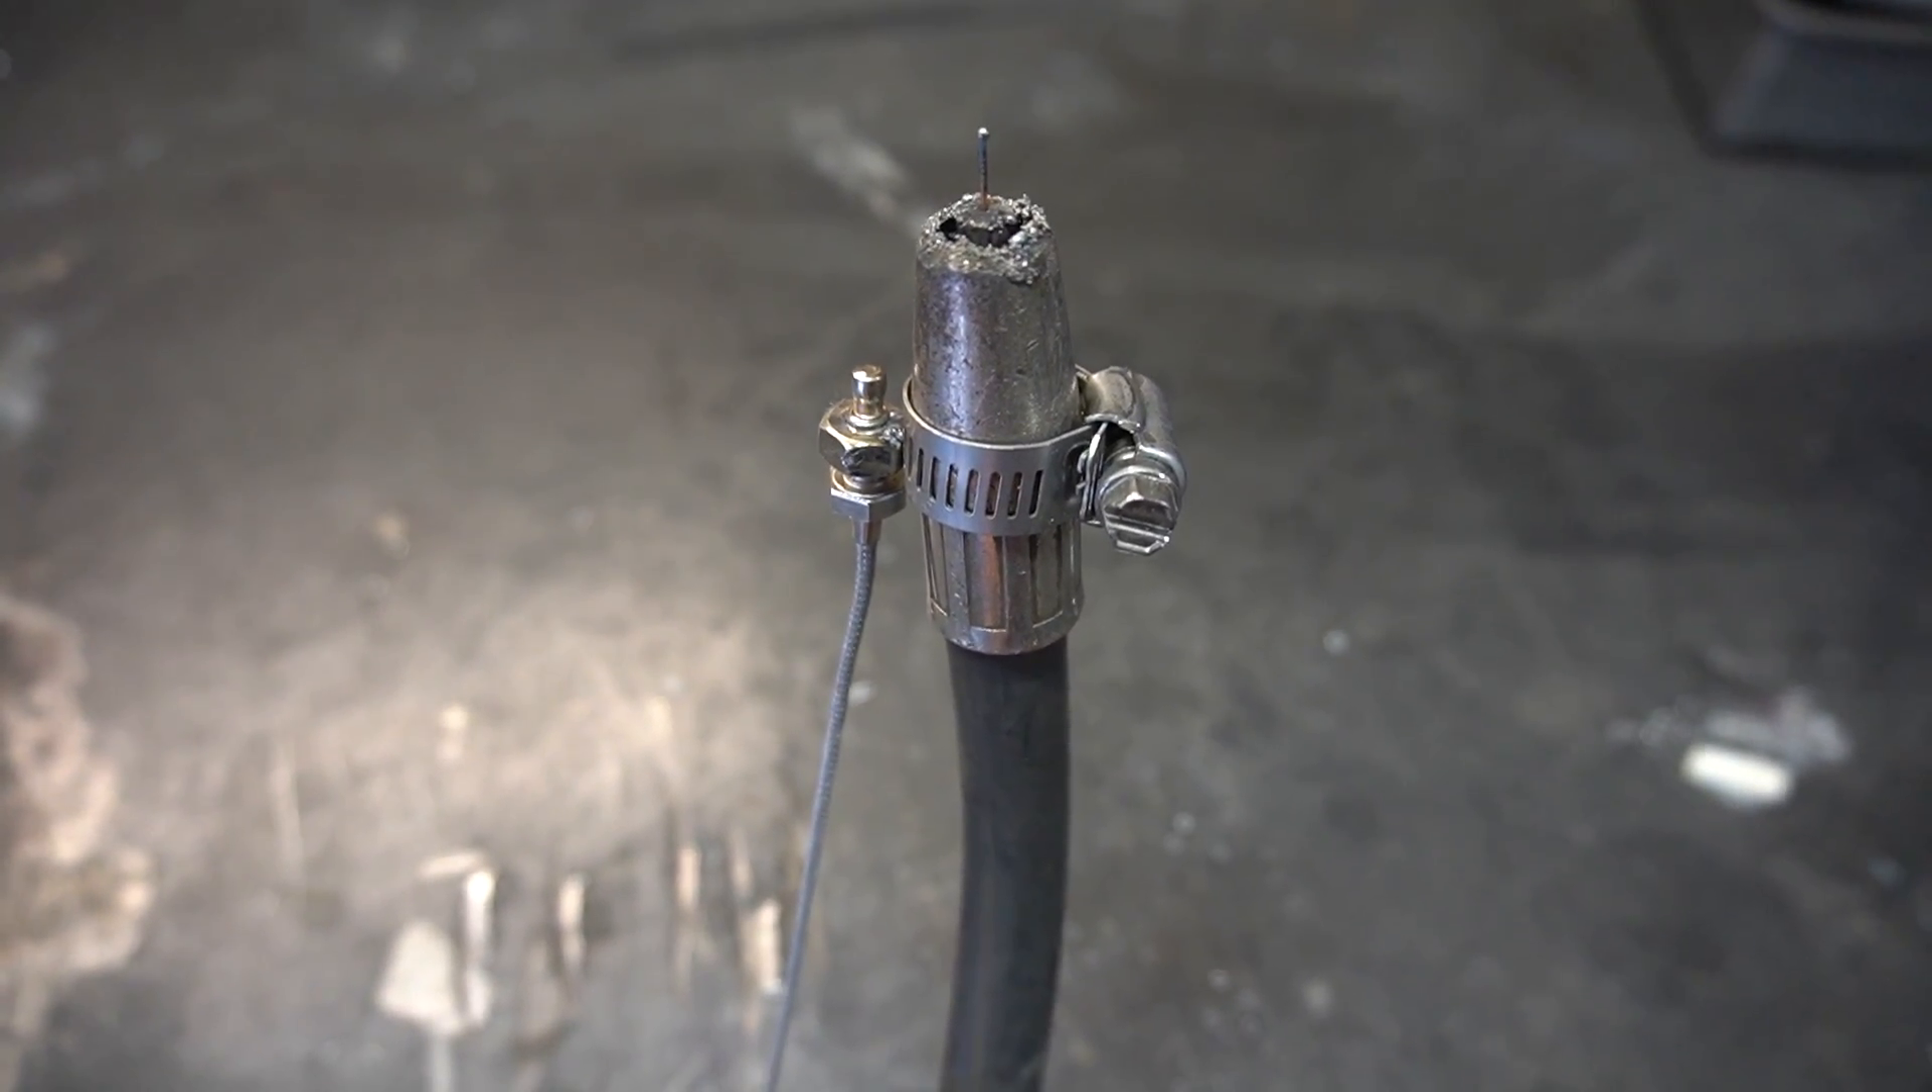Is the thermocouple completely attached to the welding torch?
Yes.